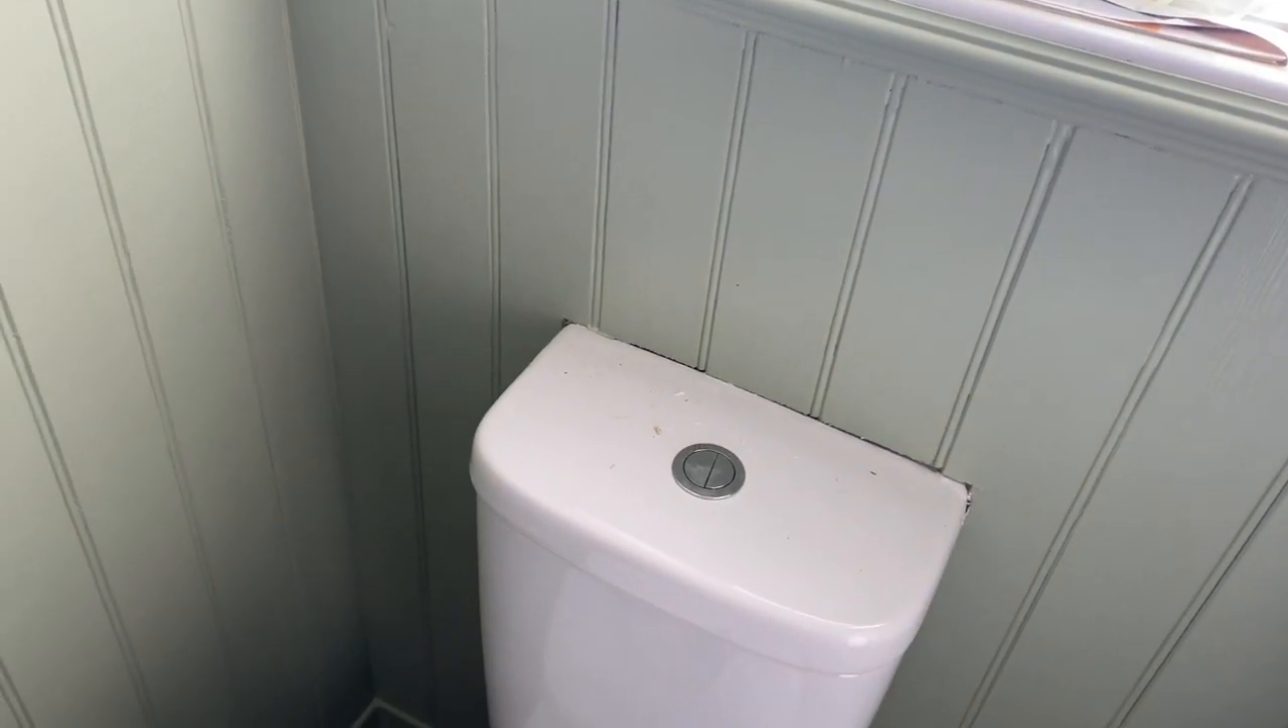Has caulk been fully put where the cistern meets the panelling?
No.